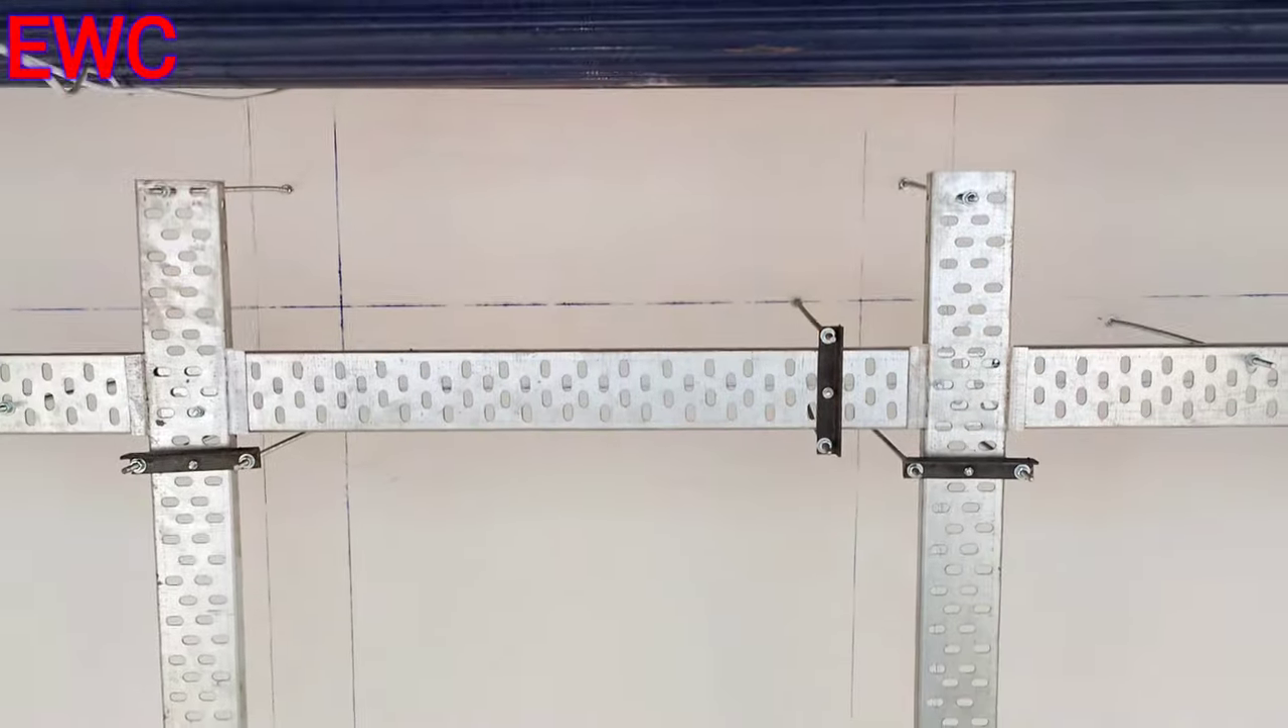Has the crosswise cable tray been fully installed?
Yes.